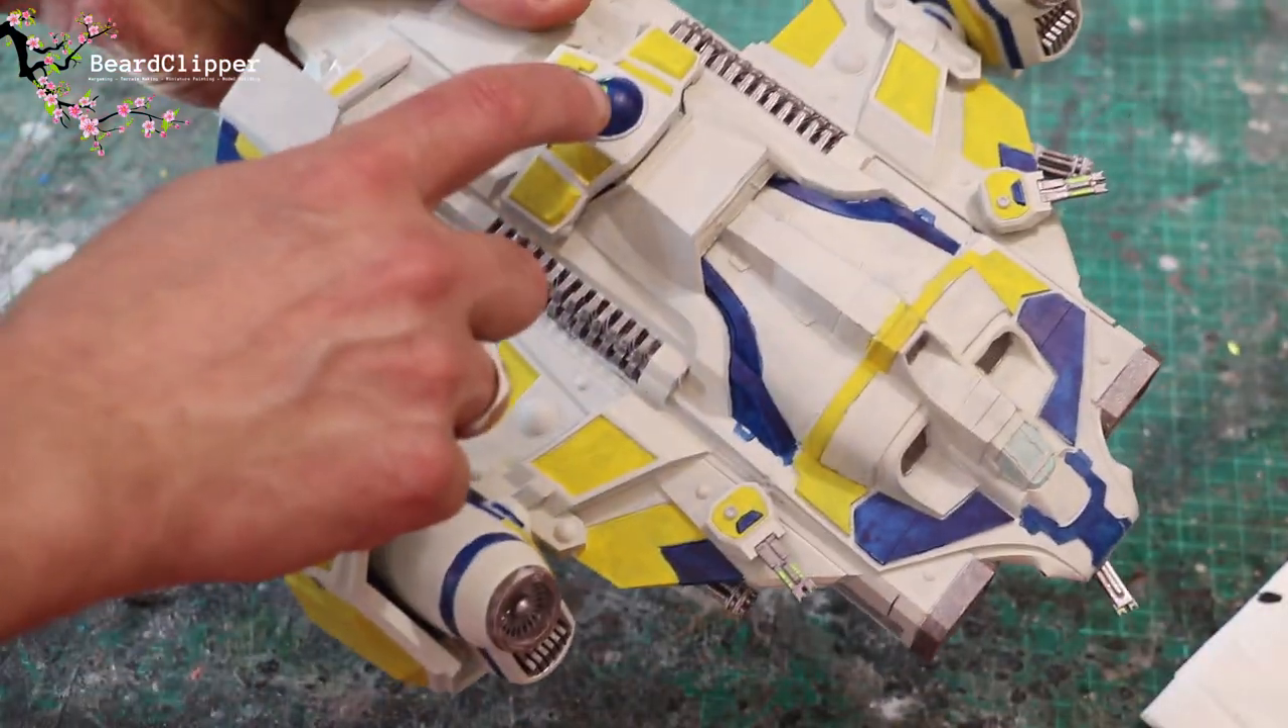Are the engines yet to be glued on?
No.